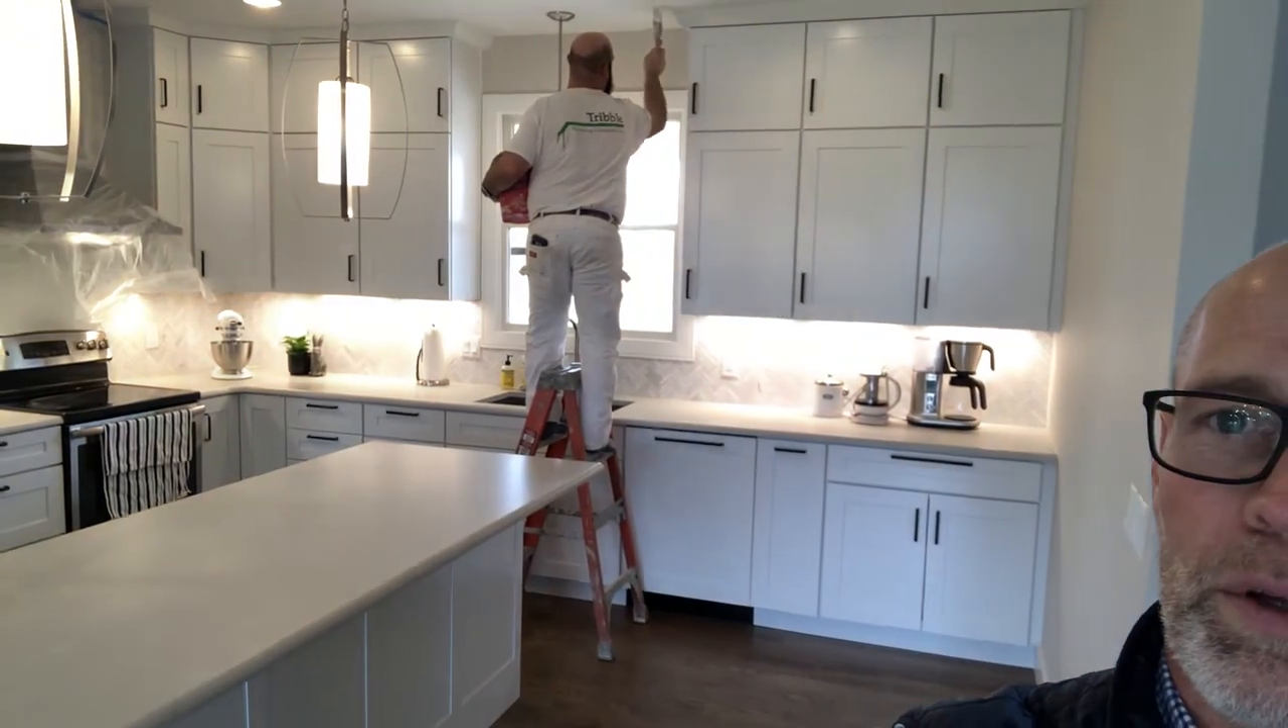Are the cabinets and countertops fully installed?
Yes.